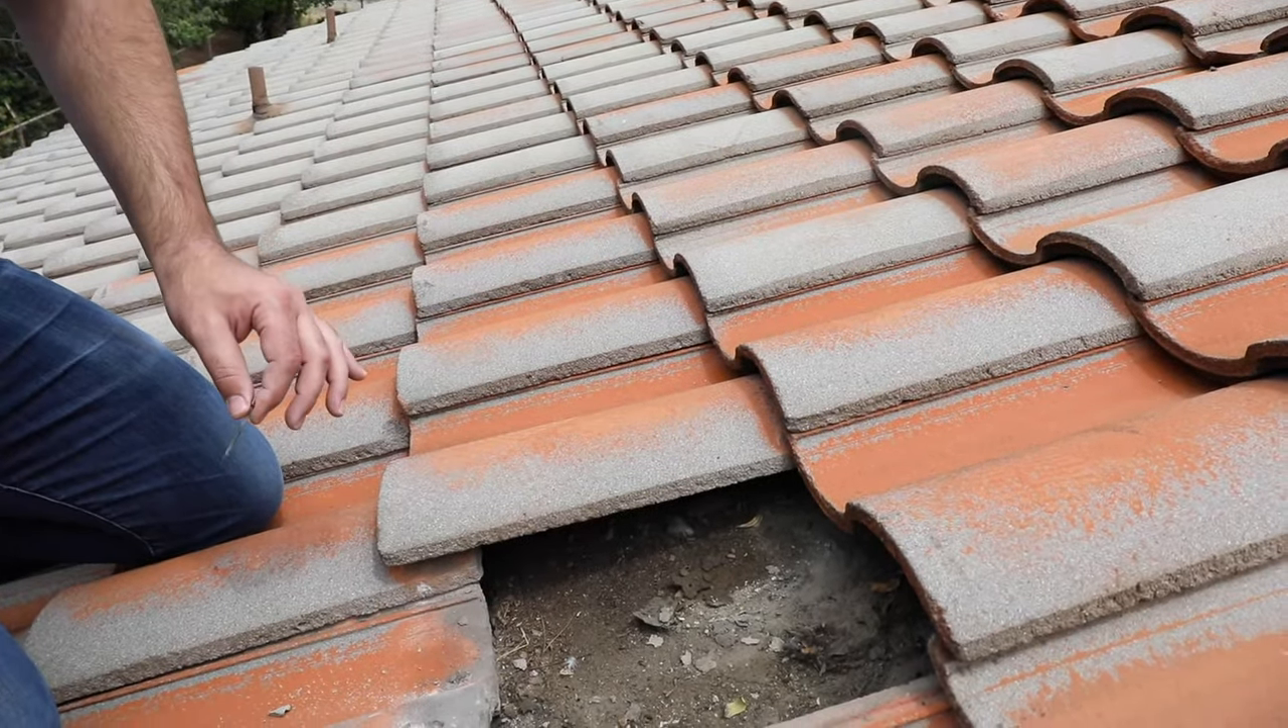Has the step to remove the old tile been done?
Yes.